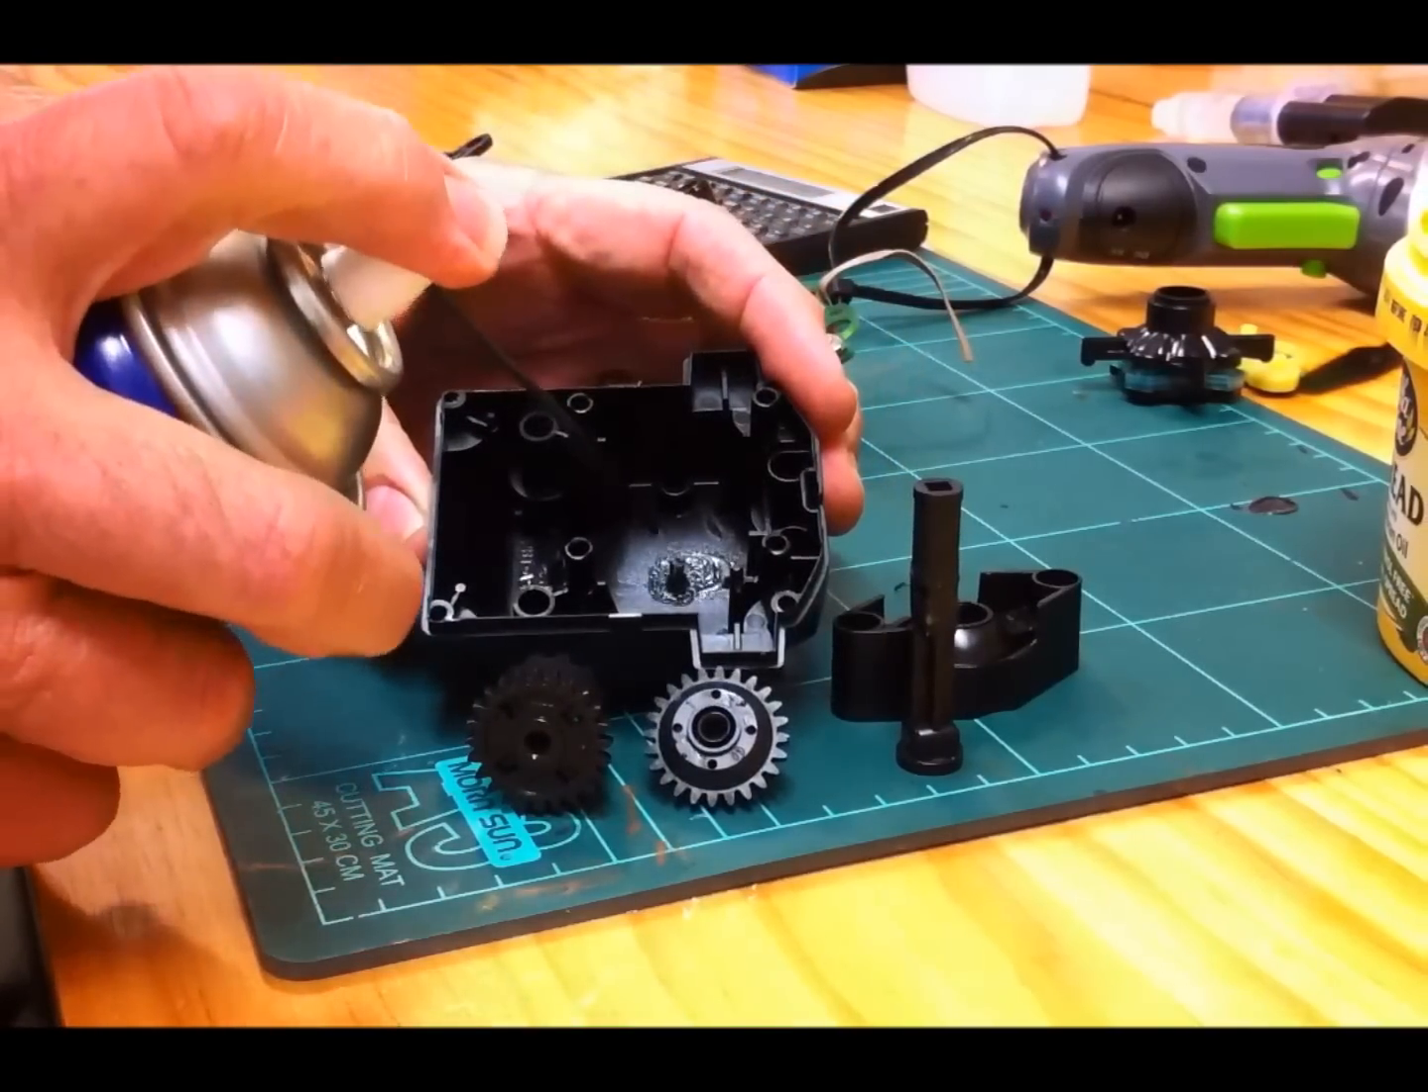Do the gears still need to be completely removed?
No.